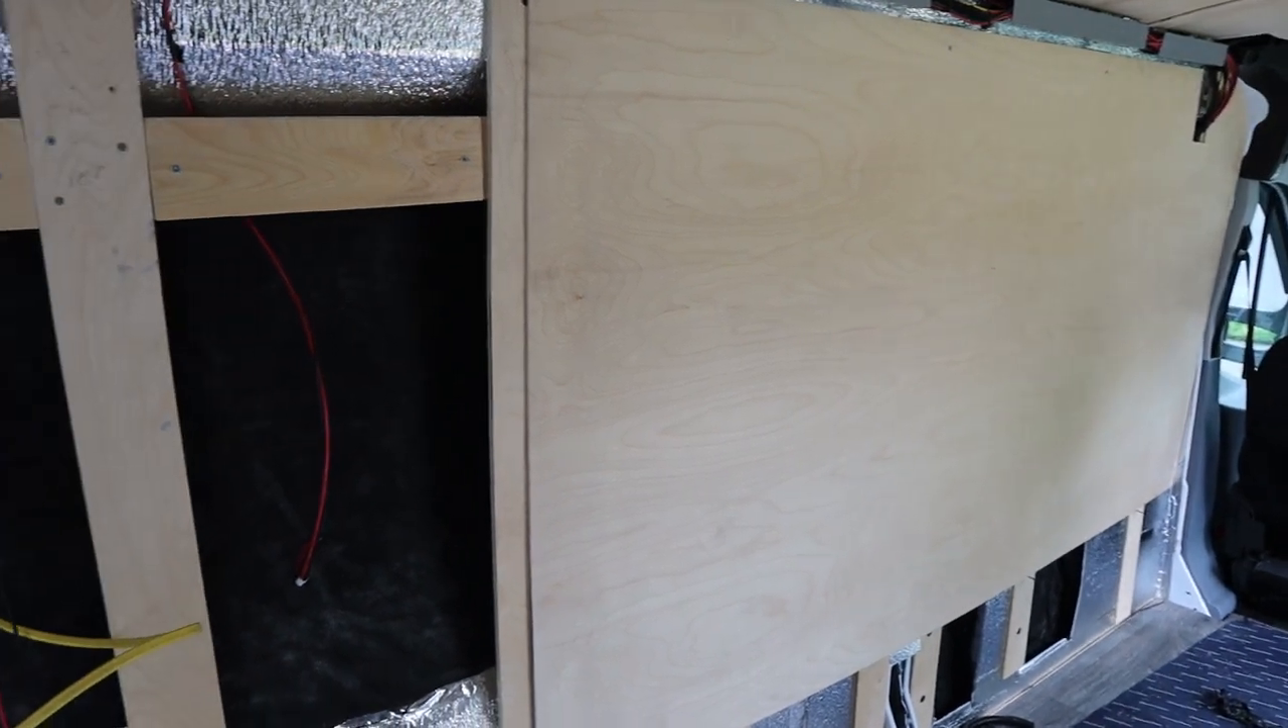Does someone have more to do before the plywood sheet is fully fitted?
No.